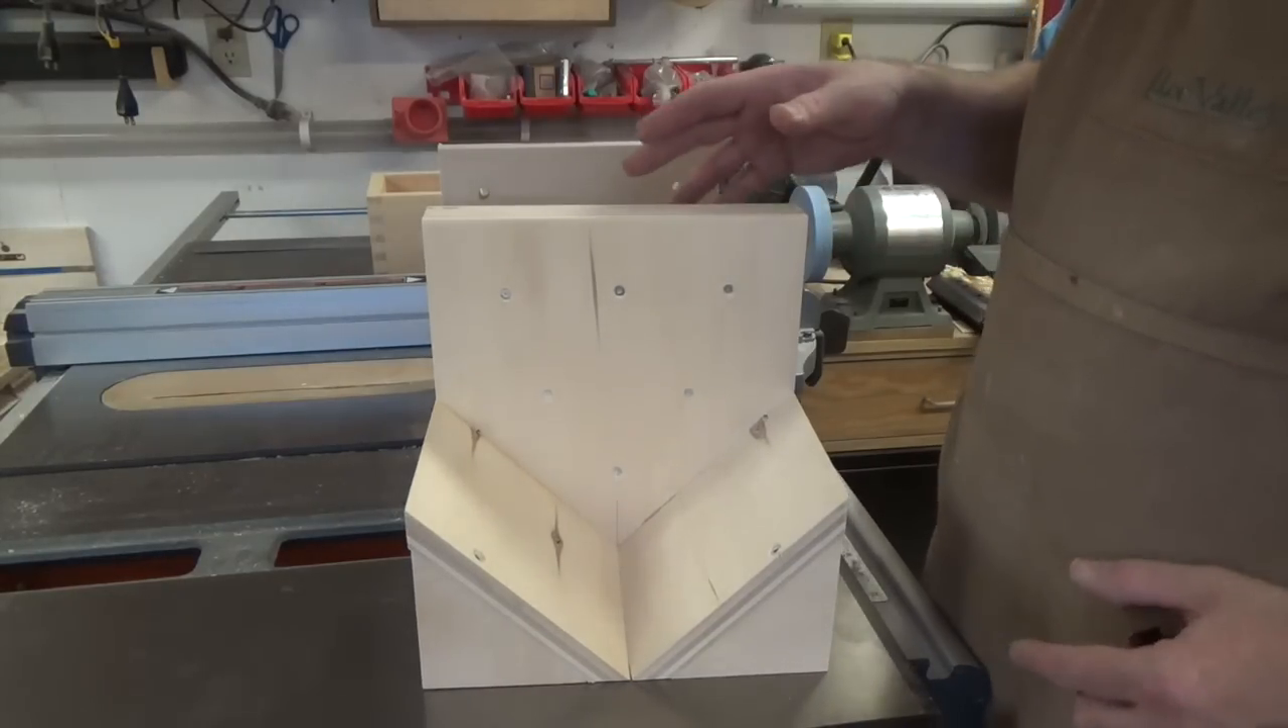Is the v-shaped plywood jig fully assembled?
Yes.